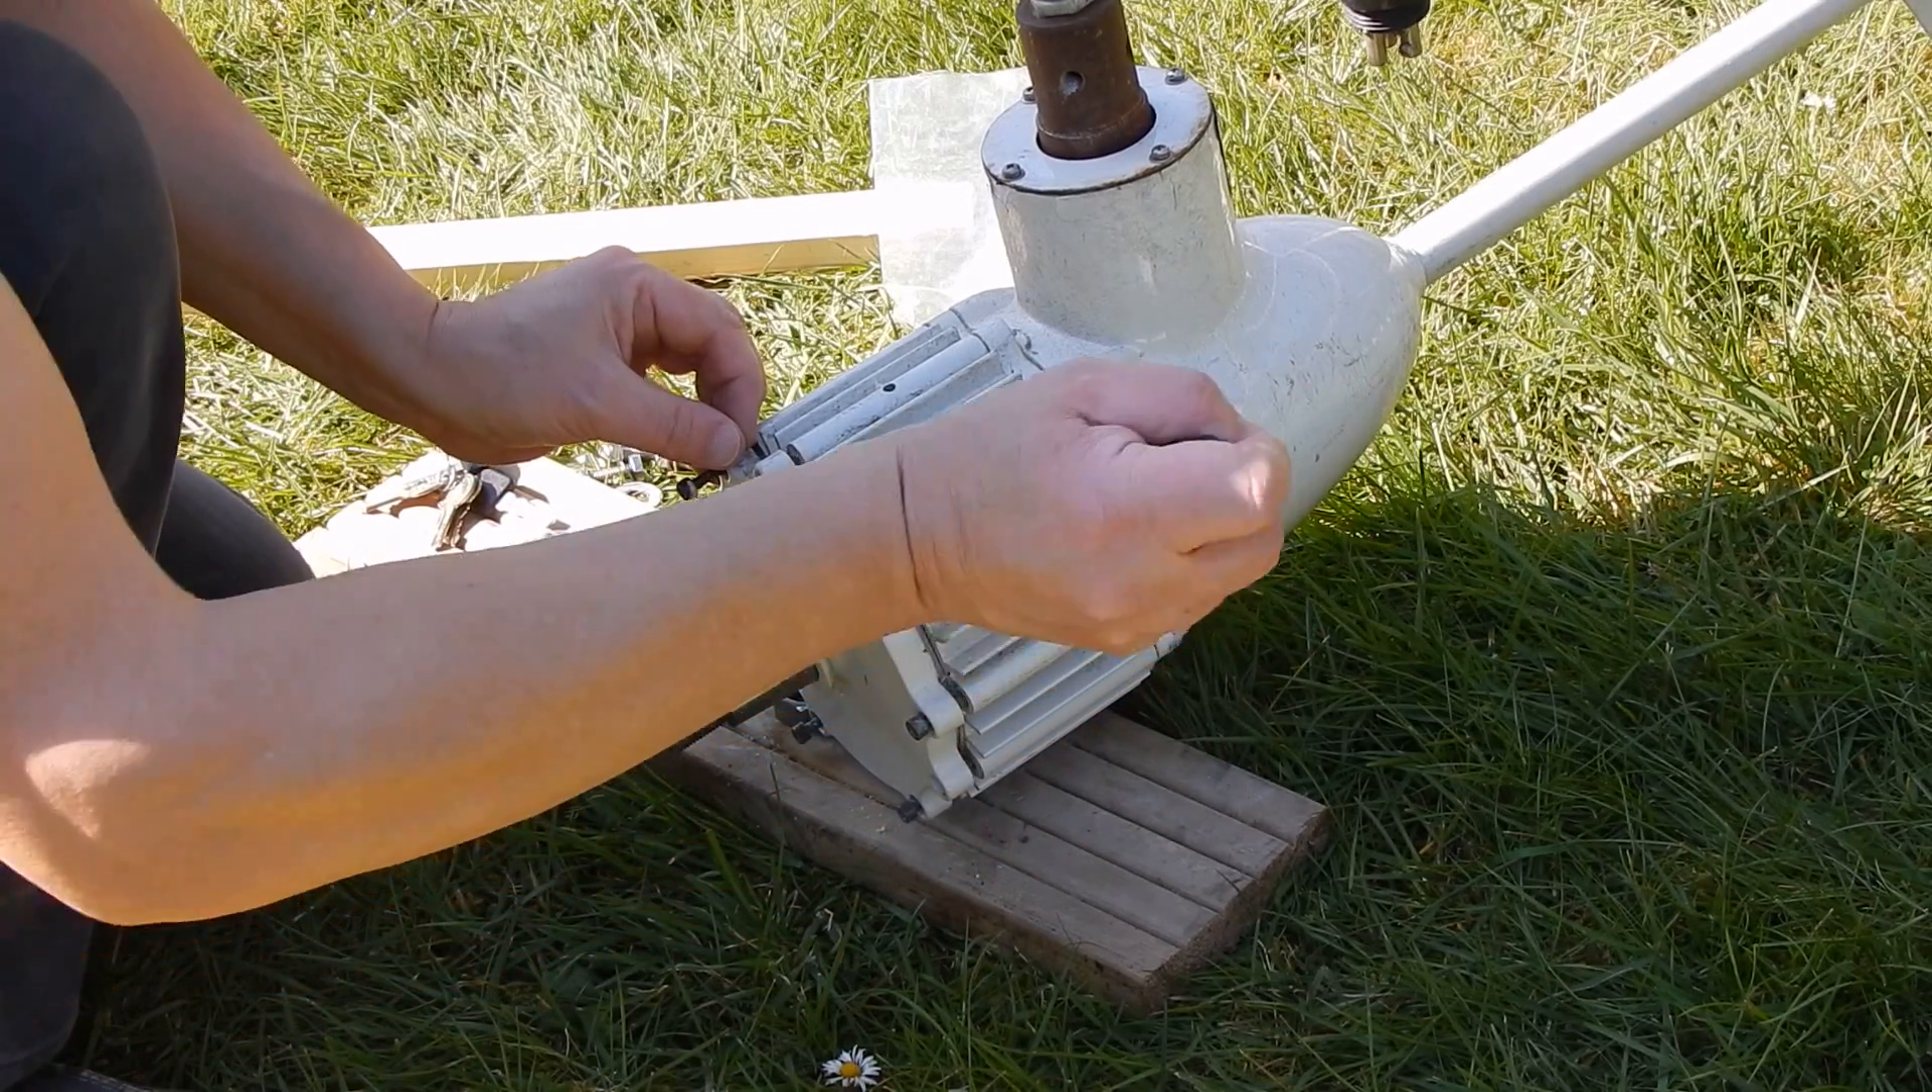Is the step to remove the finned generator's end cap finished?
No.